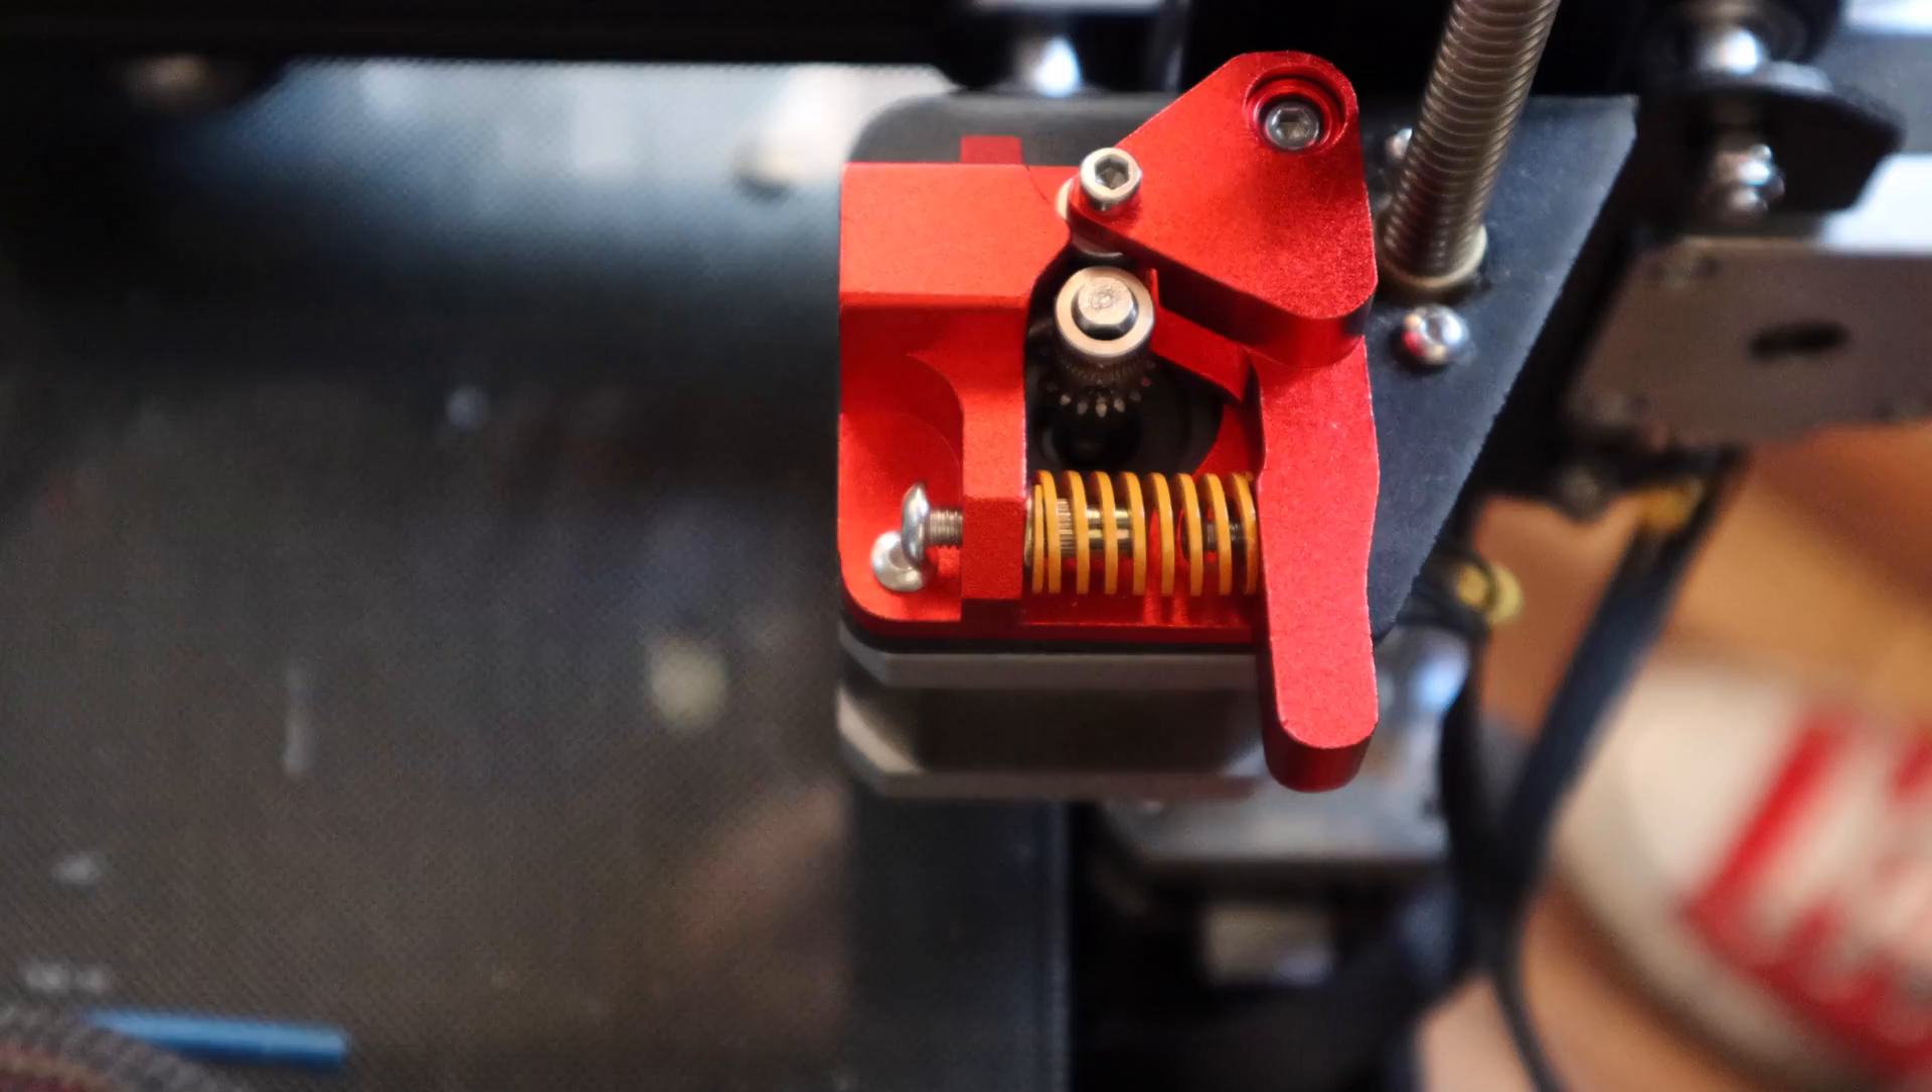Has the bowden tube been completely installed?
No.